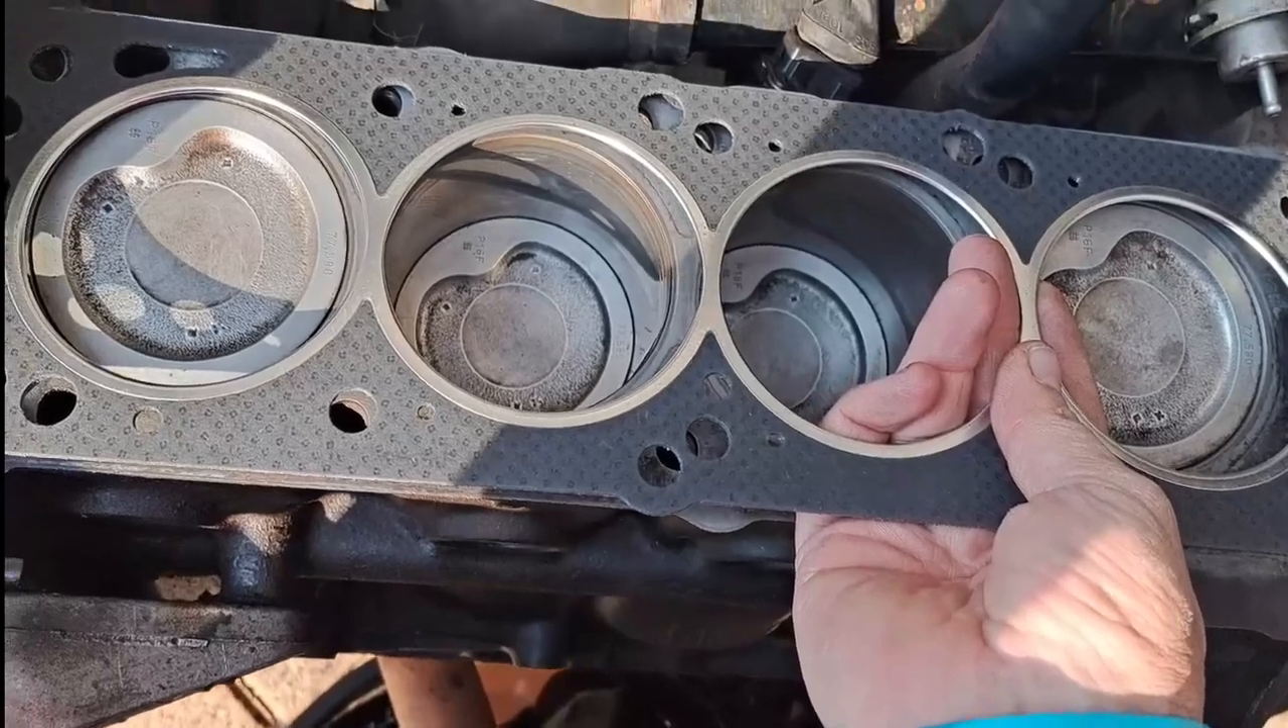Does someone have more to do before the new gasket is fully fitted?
Yes.